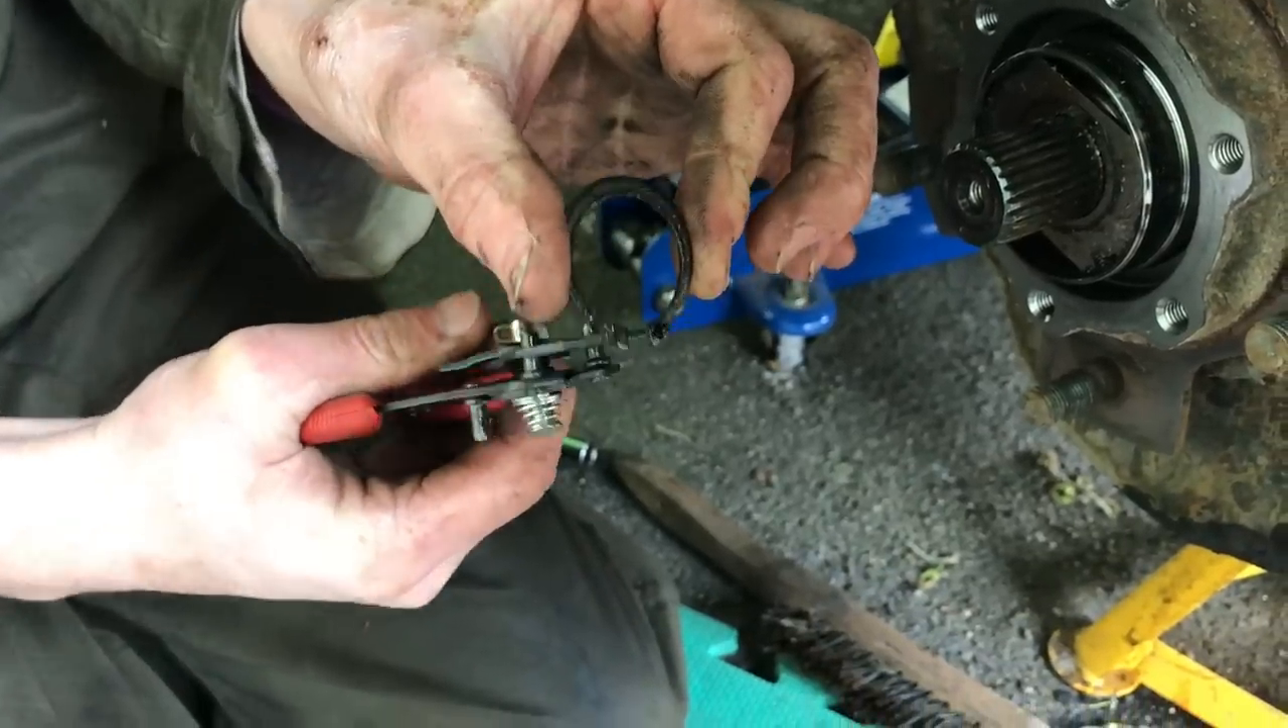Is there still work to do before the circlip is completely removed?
No.